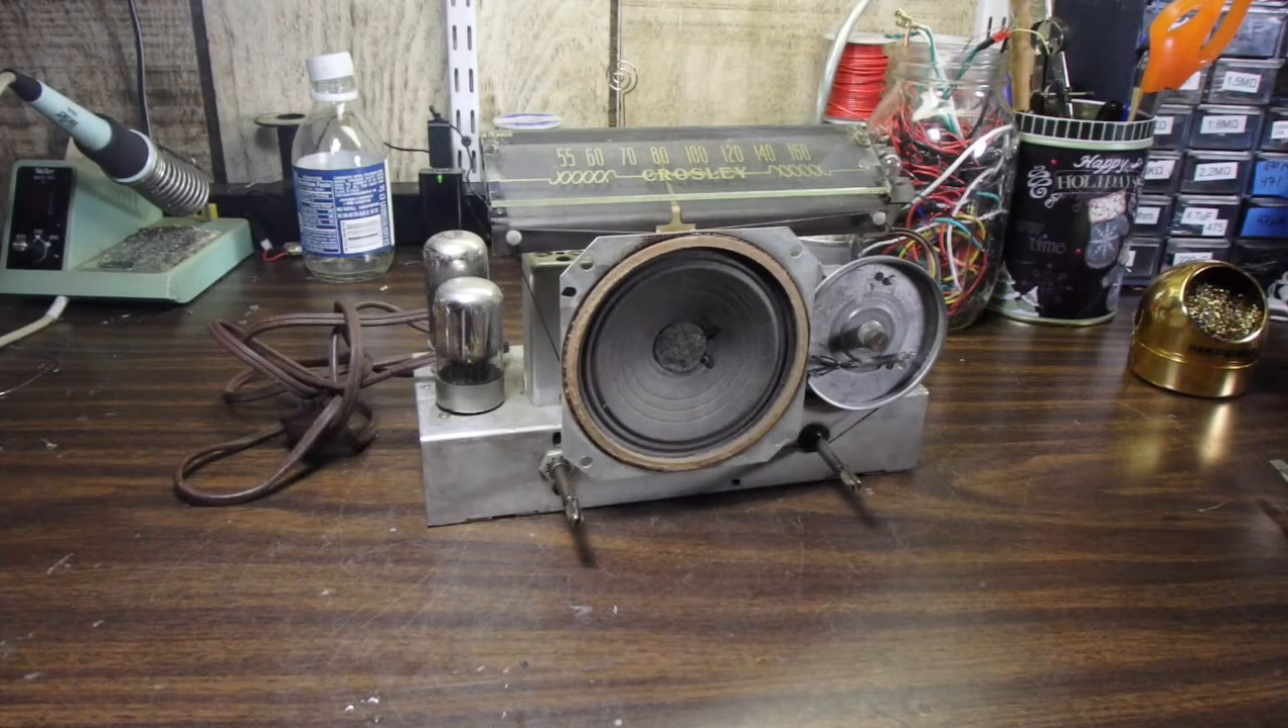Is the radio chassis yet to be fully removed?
No.